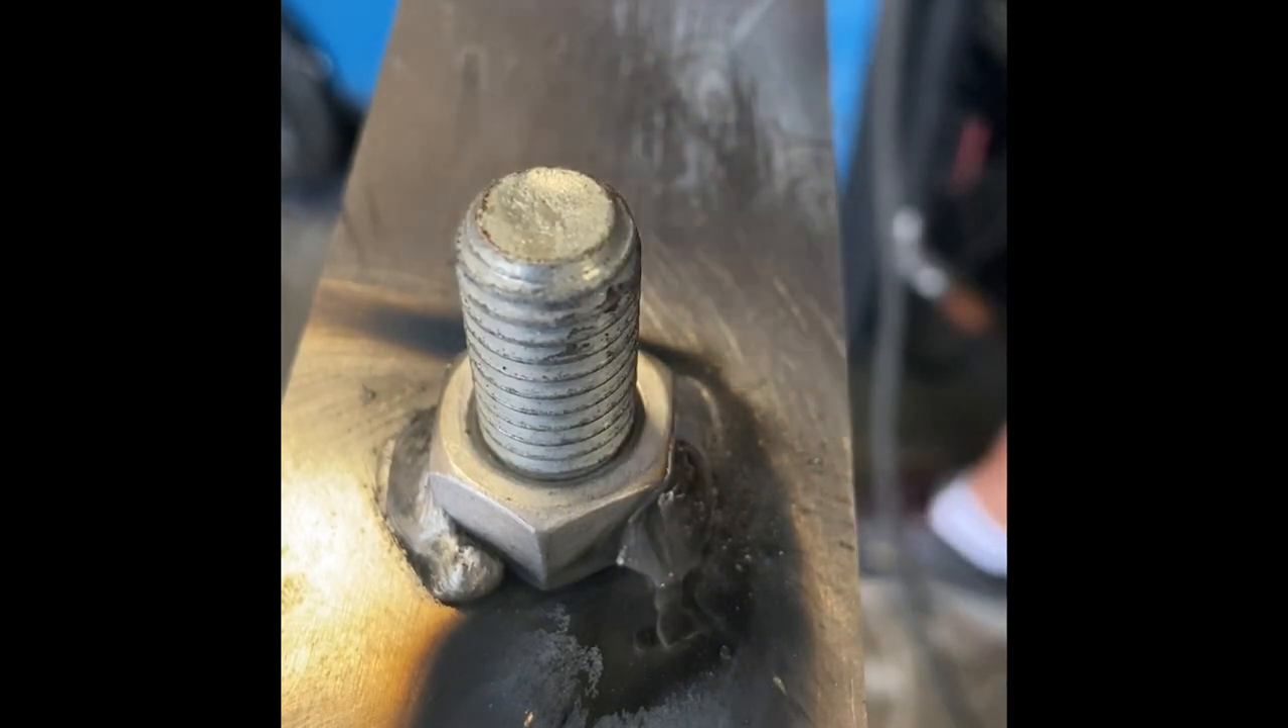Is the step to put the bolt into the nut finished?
Yes.